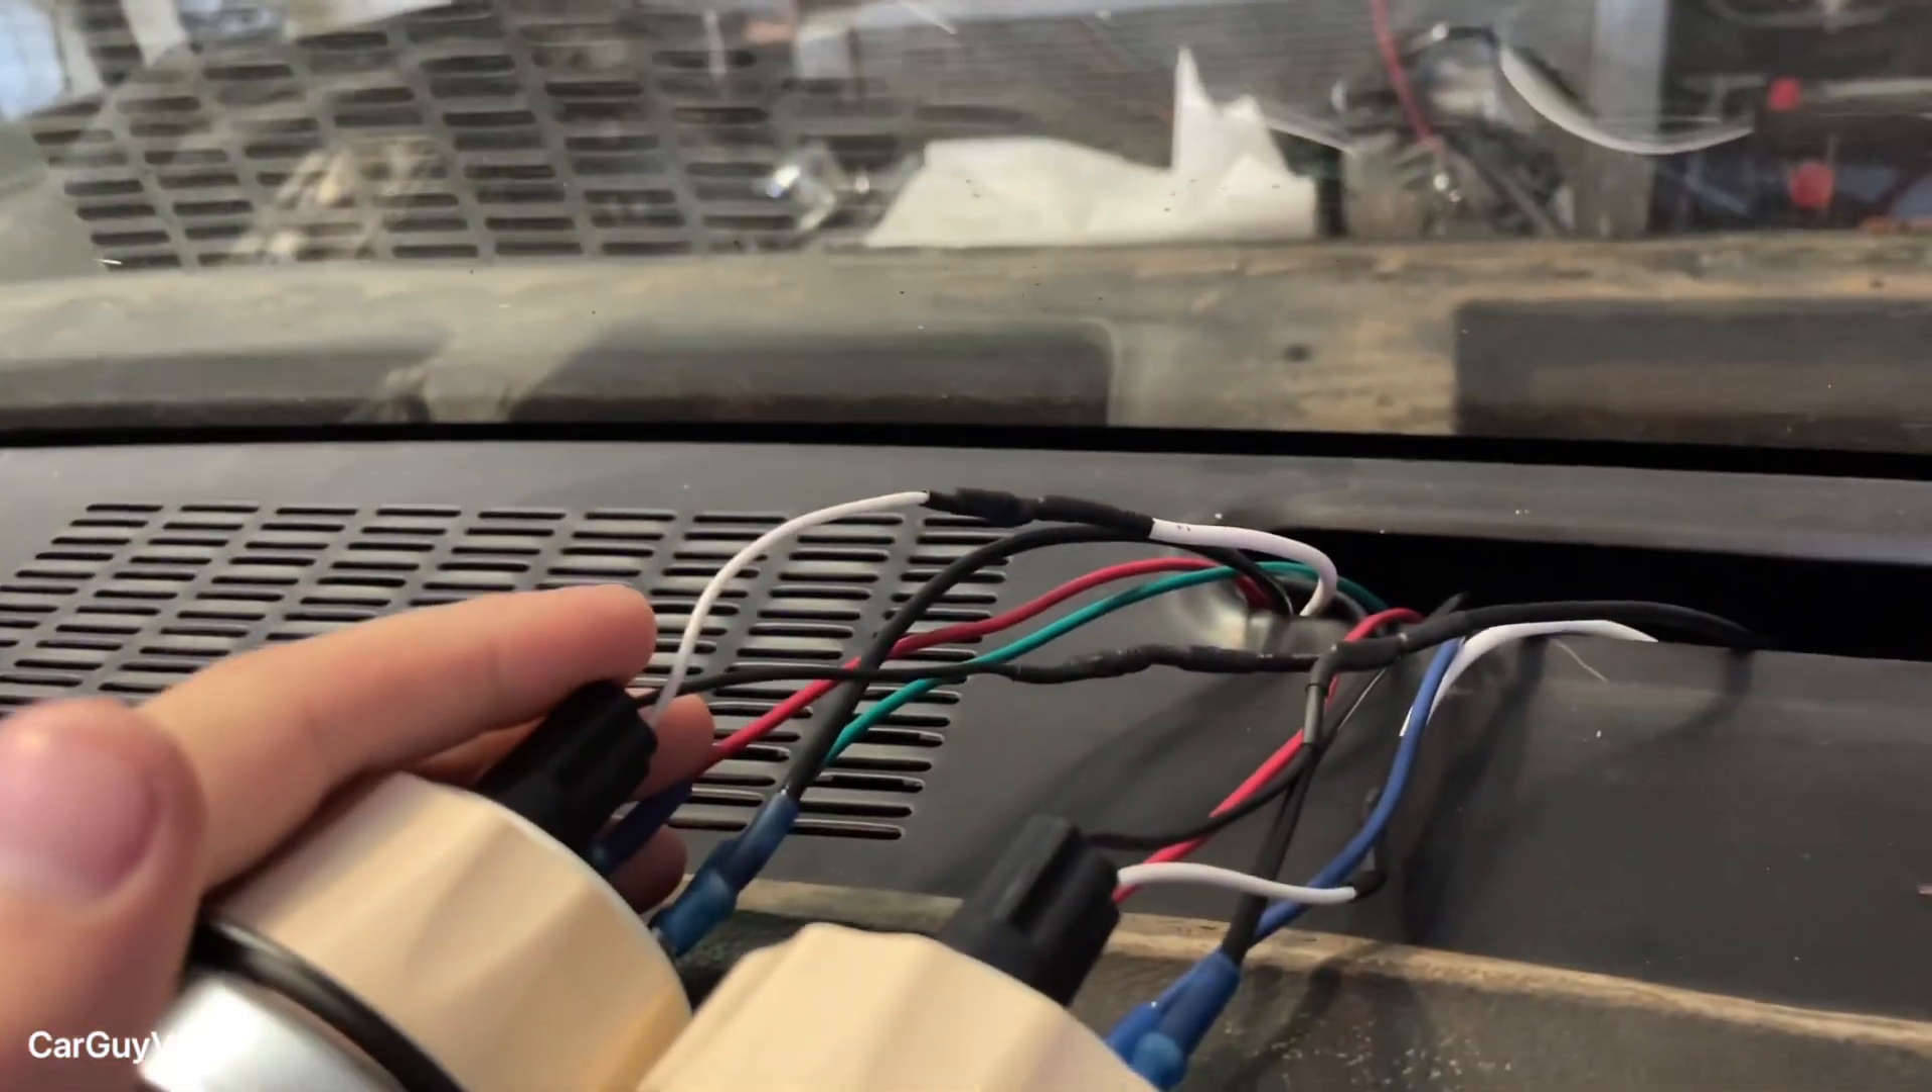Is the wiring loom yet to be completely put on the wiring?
Yes.